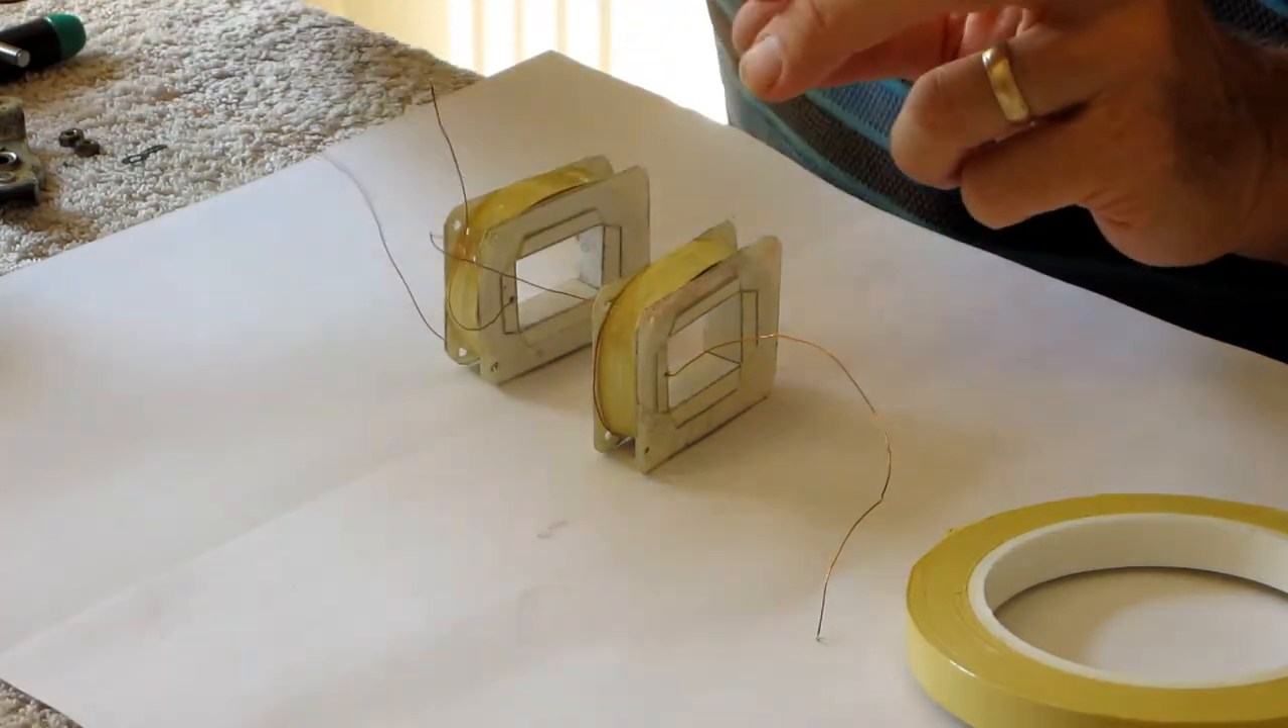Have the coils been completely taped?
Yes.